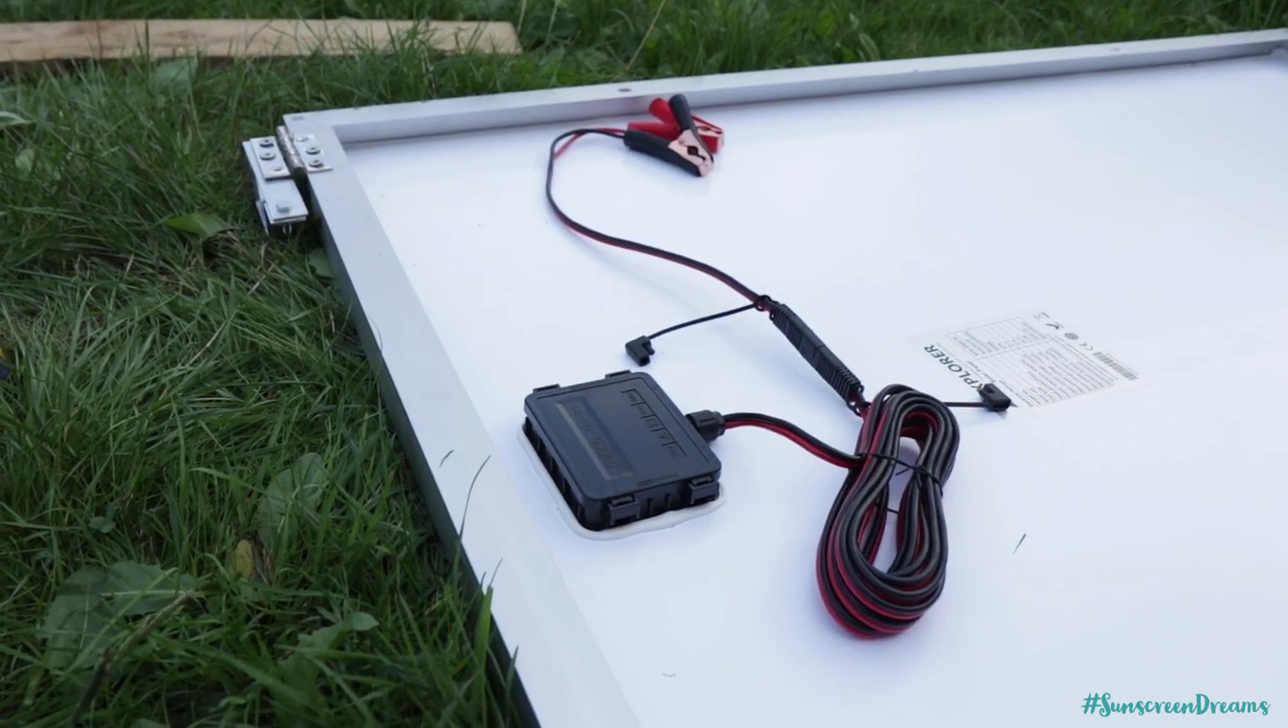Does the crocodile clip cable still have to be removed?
Yes.